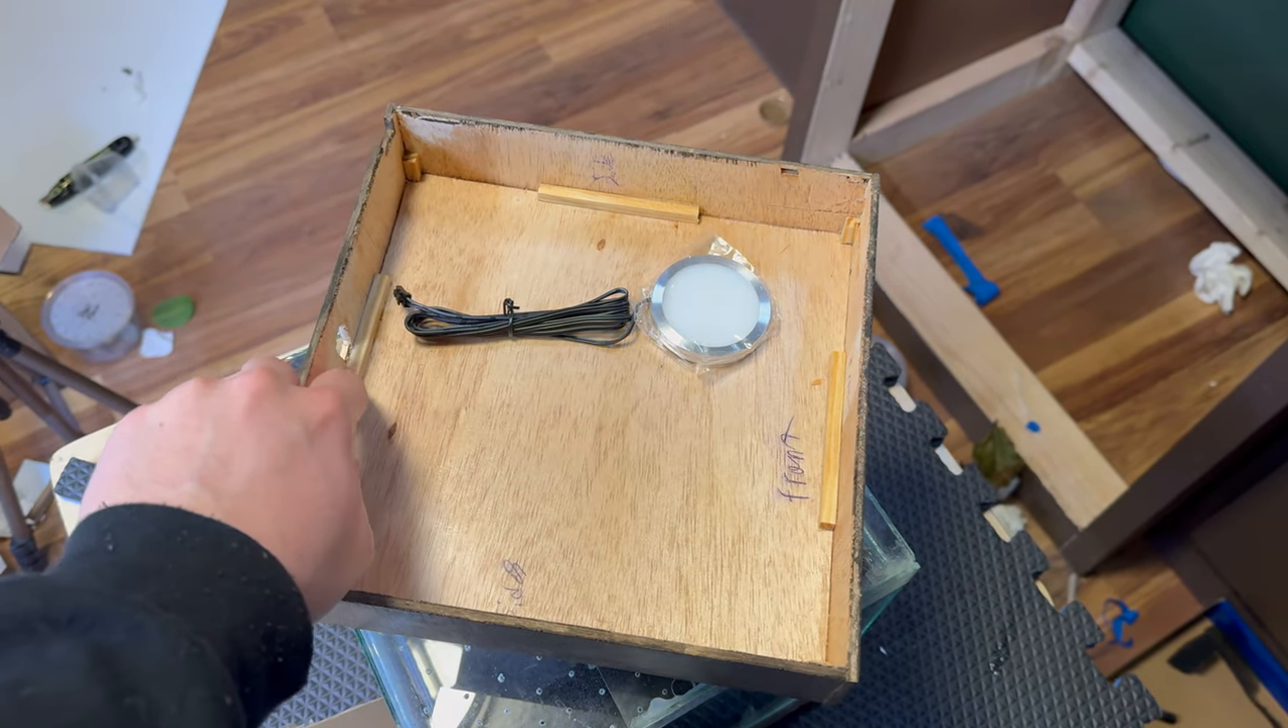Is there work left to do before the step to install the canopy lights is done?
Yes.